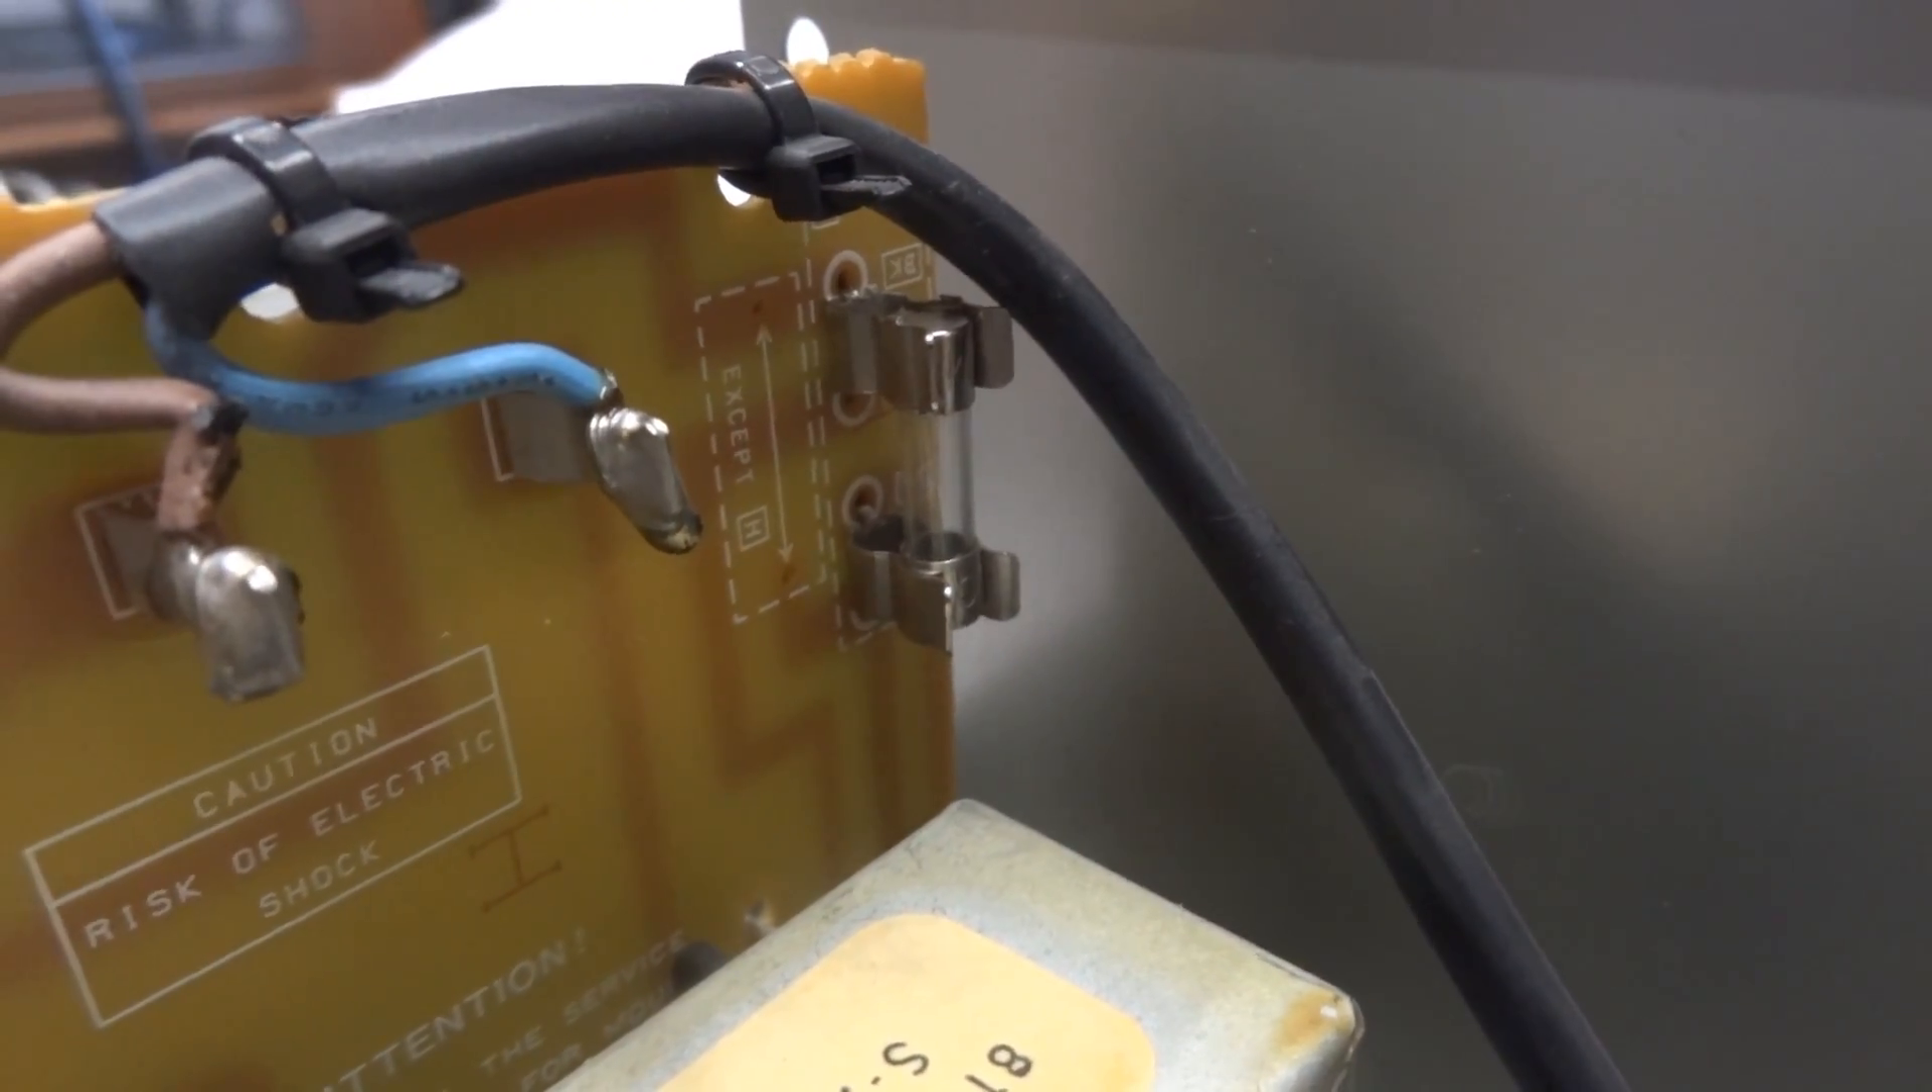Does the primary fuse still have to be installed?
No.